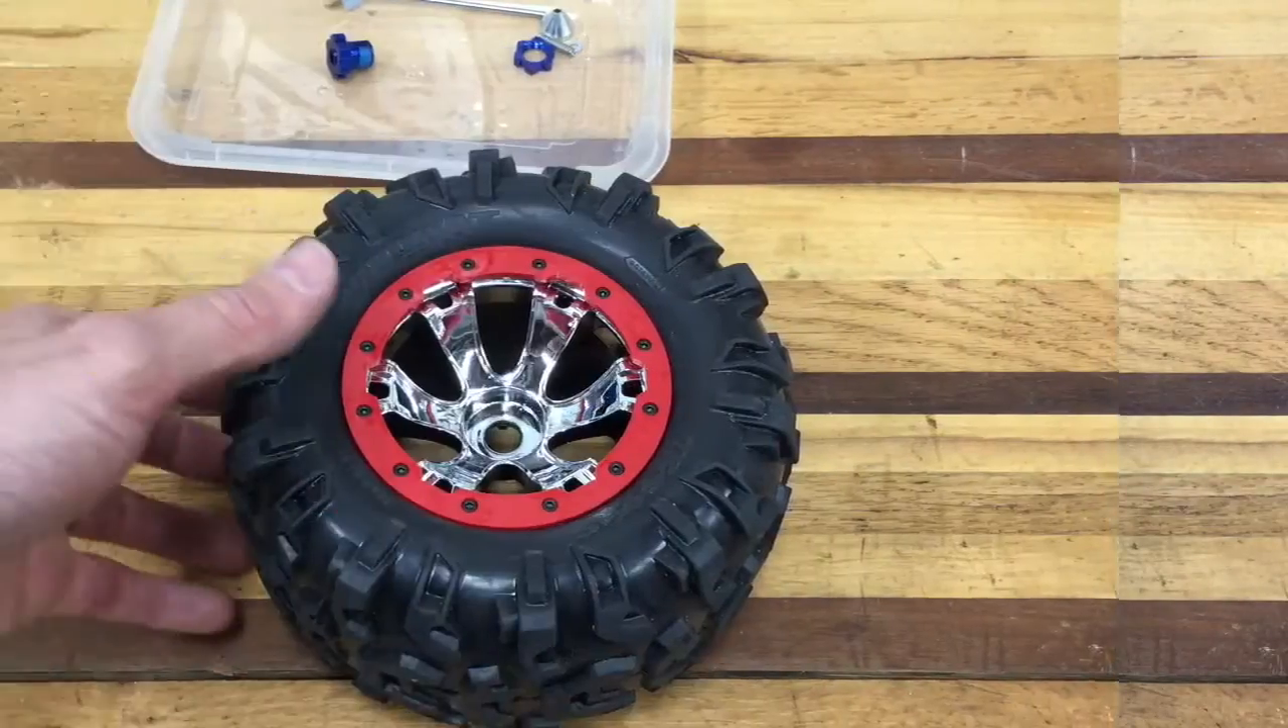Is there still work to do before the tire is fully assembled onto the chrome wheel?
No.